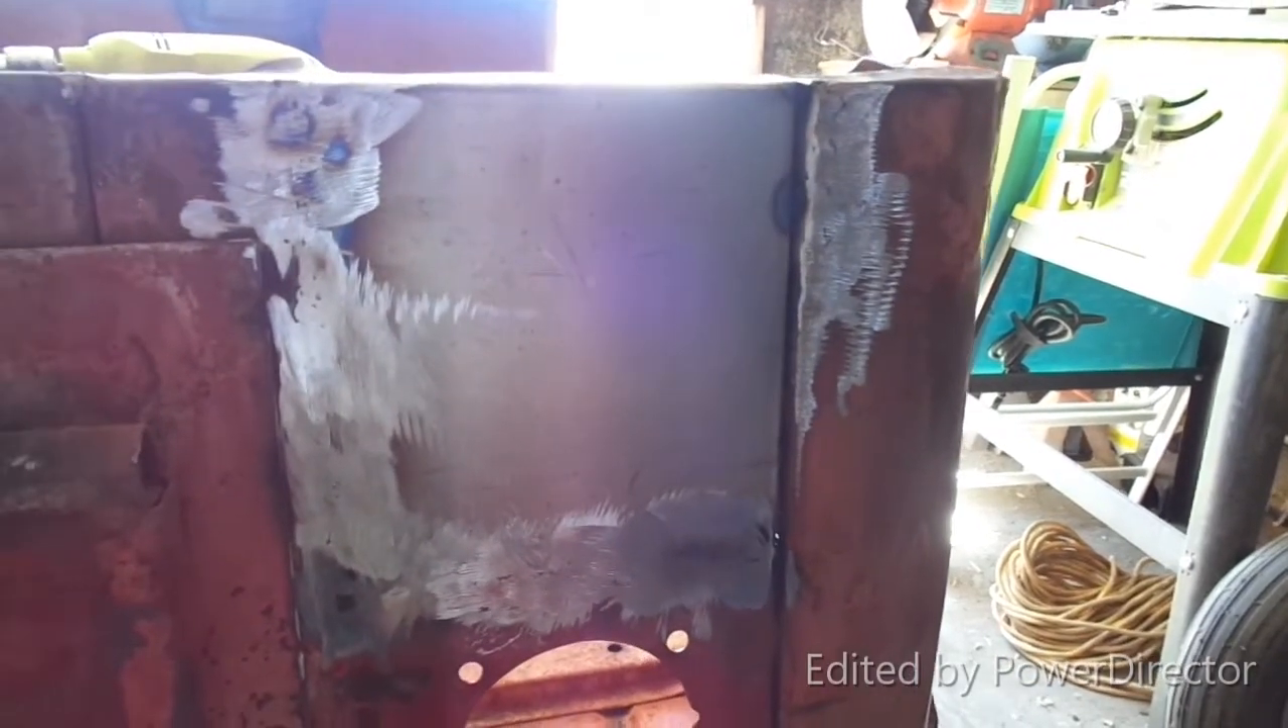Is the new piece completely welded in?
Yes.